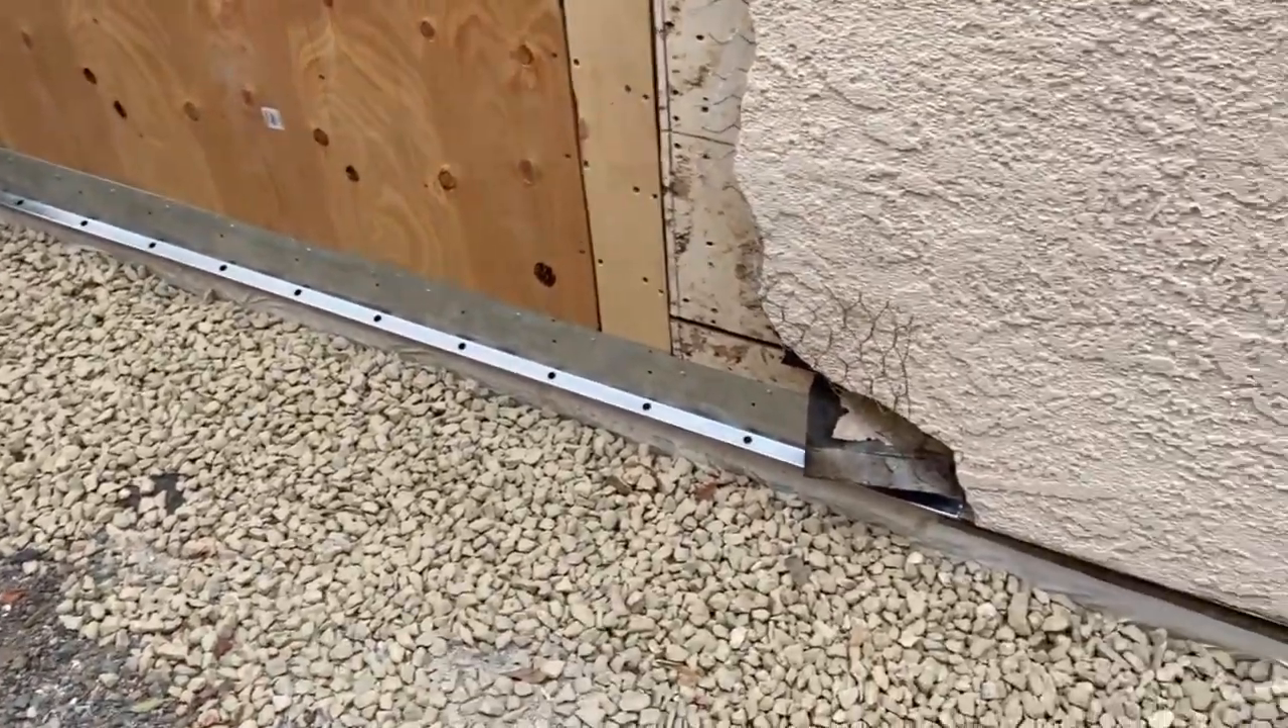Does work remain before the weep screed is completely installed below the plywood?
No.